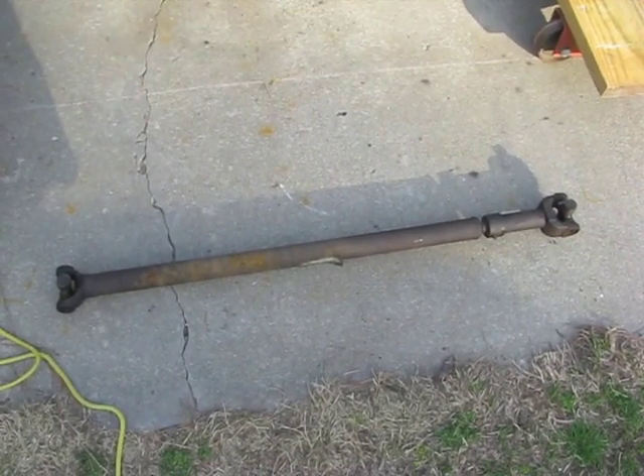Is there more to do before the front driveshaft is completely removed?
No.